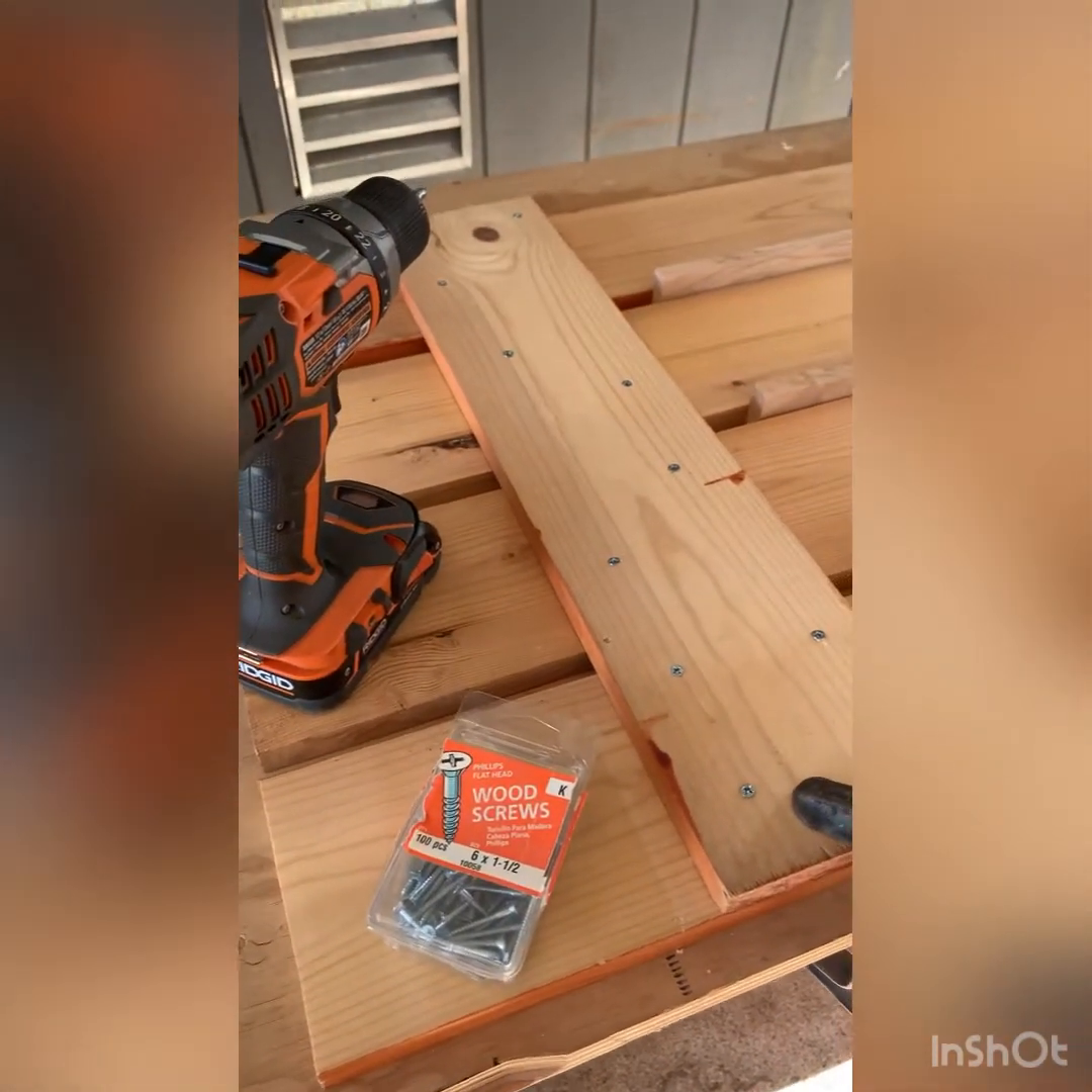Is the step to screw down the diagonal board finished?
Yes.